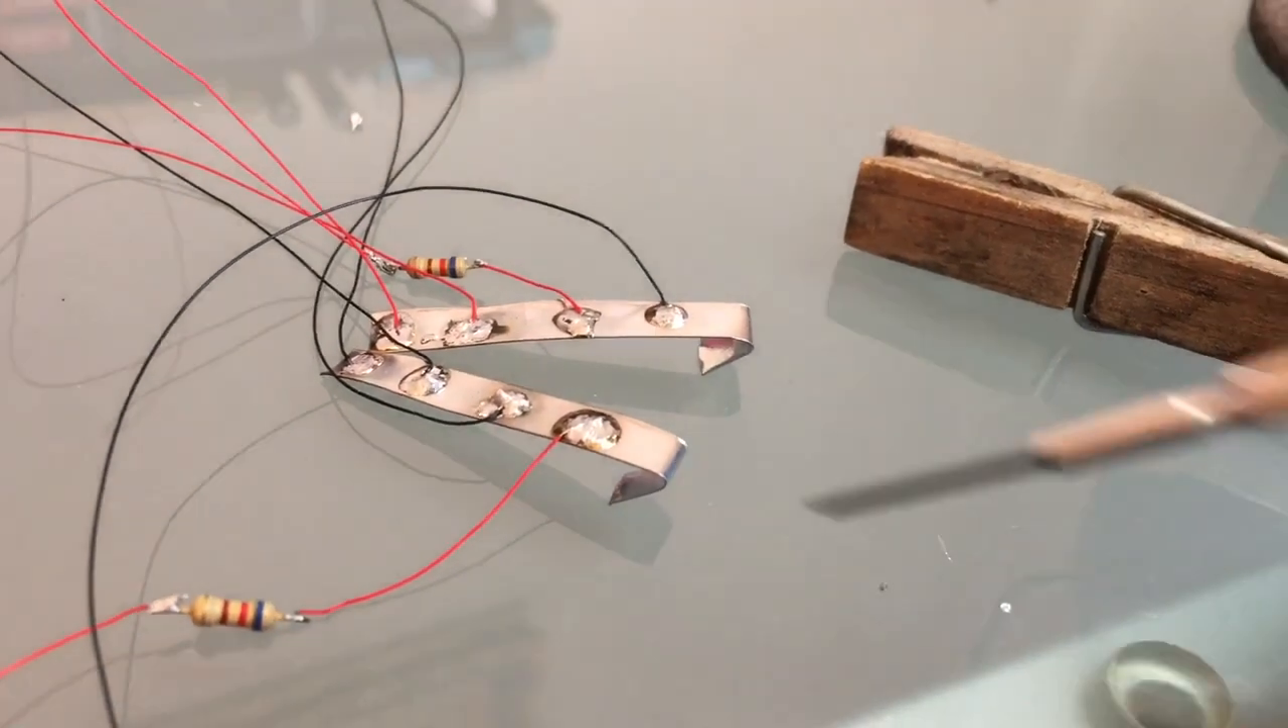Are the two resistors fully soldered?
Yes.